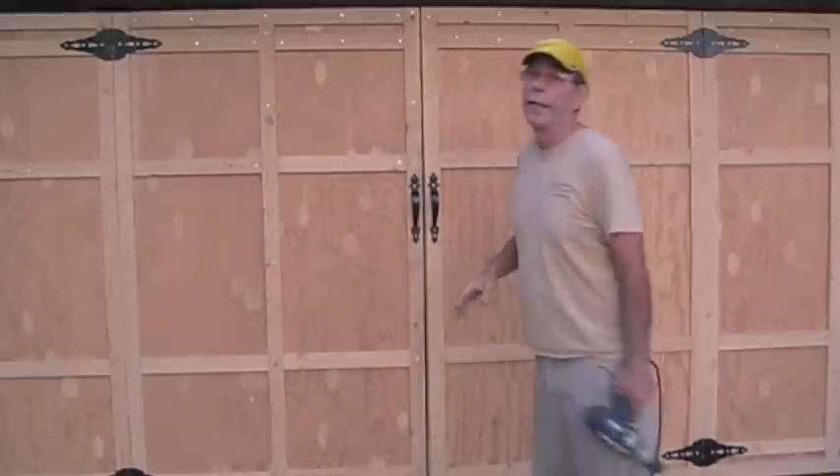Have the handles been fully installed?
Yes.